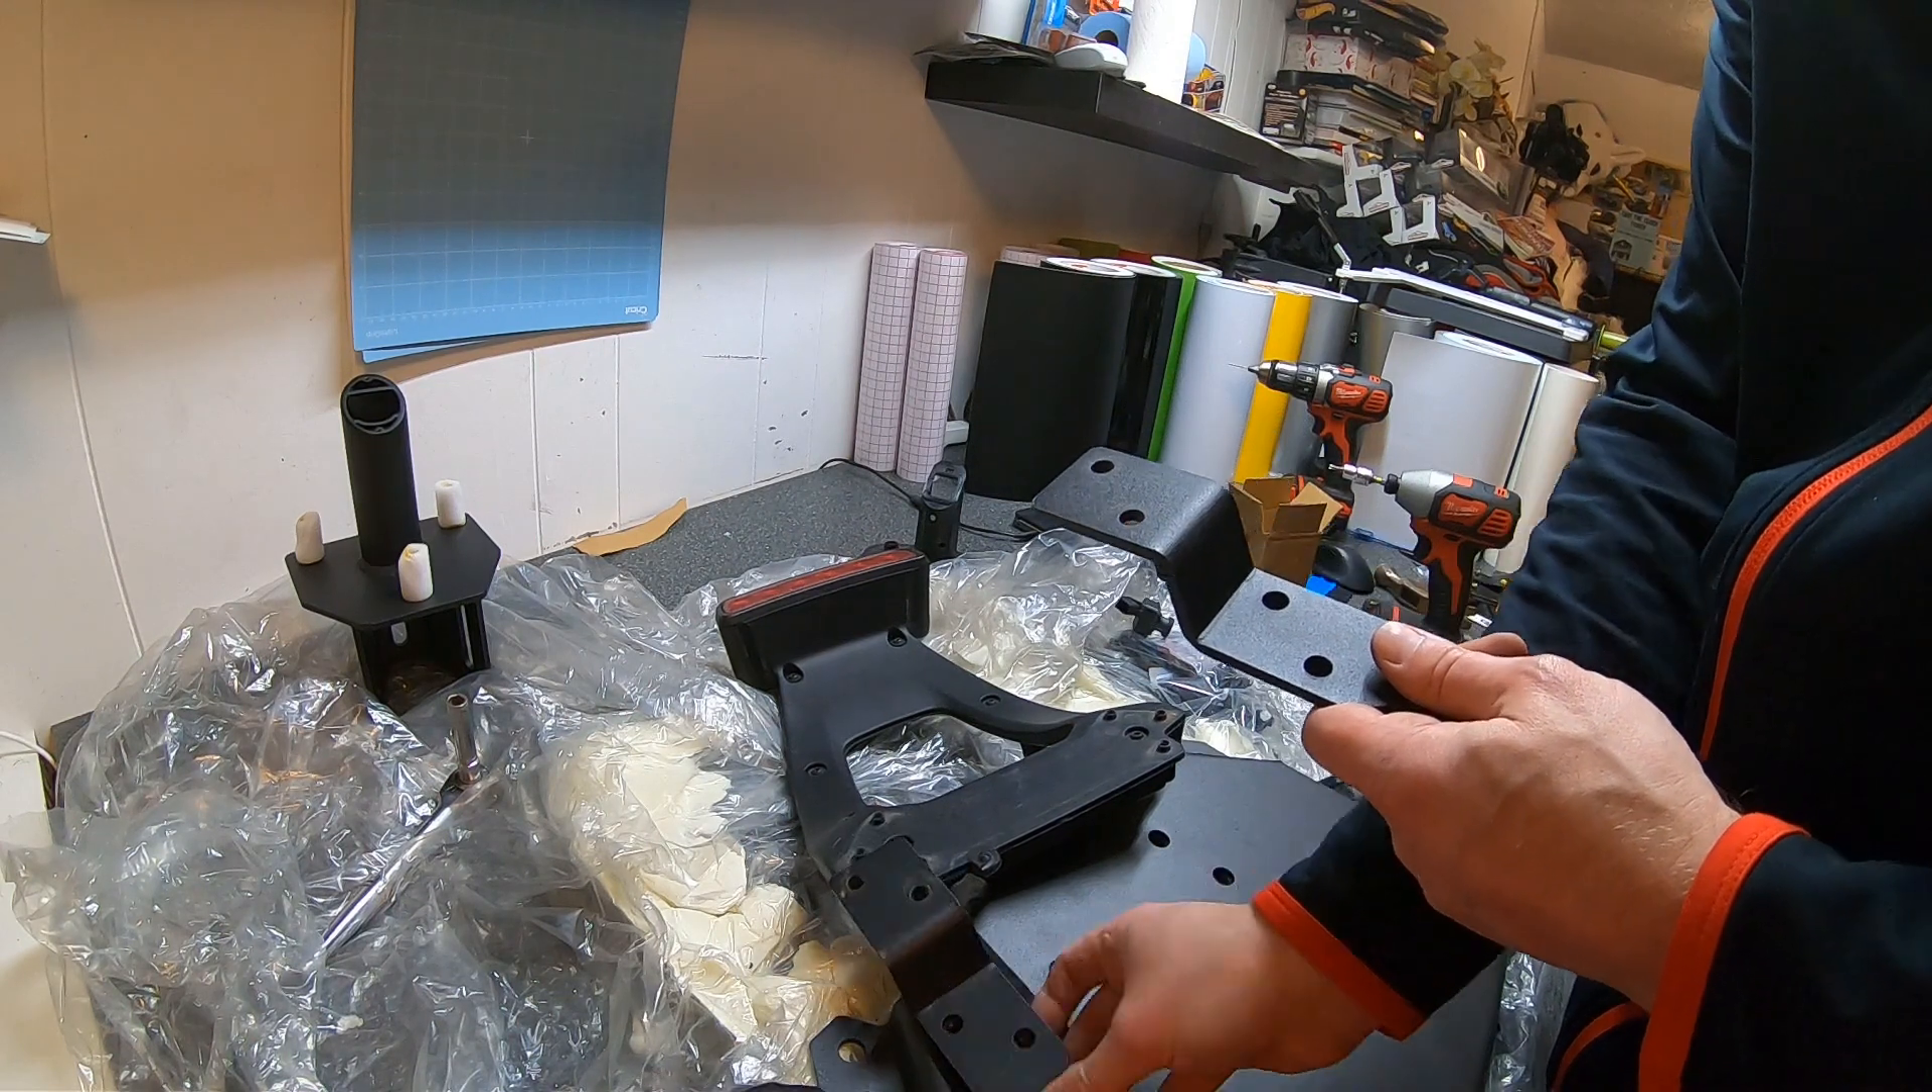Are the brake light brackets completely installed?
No.